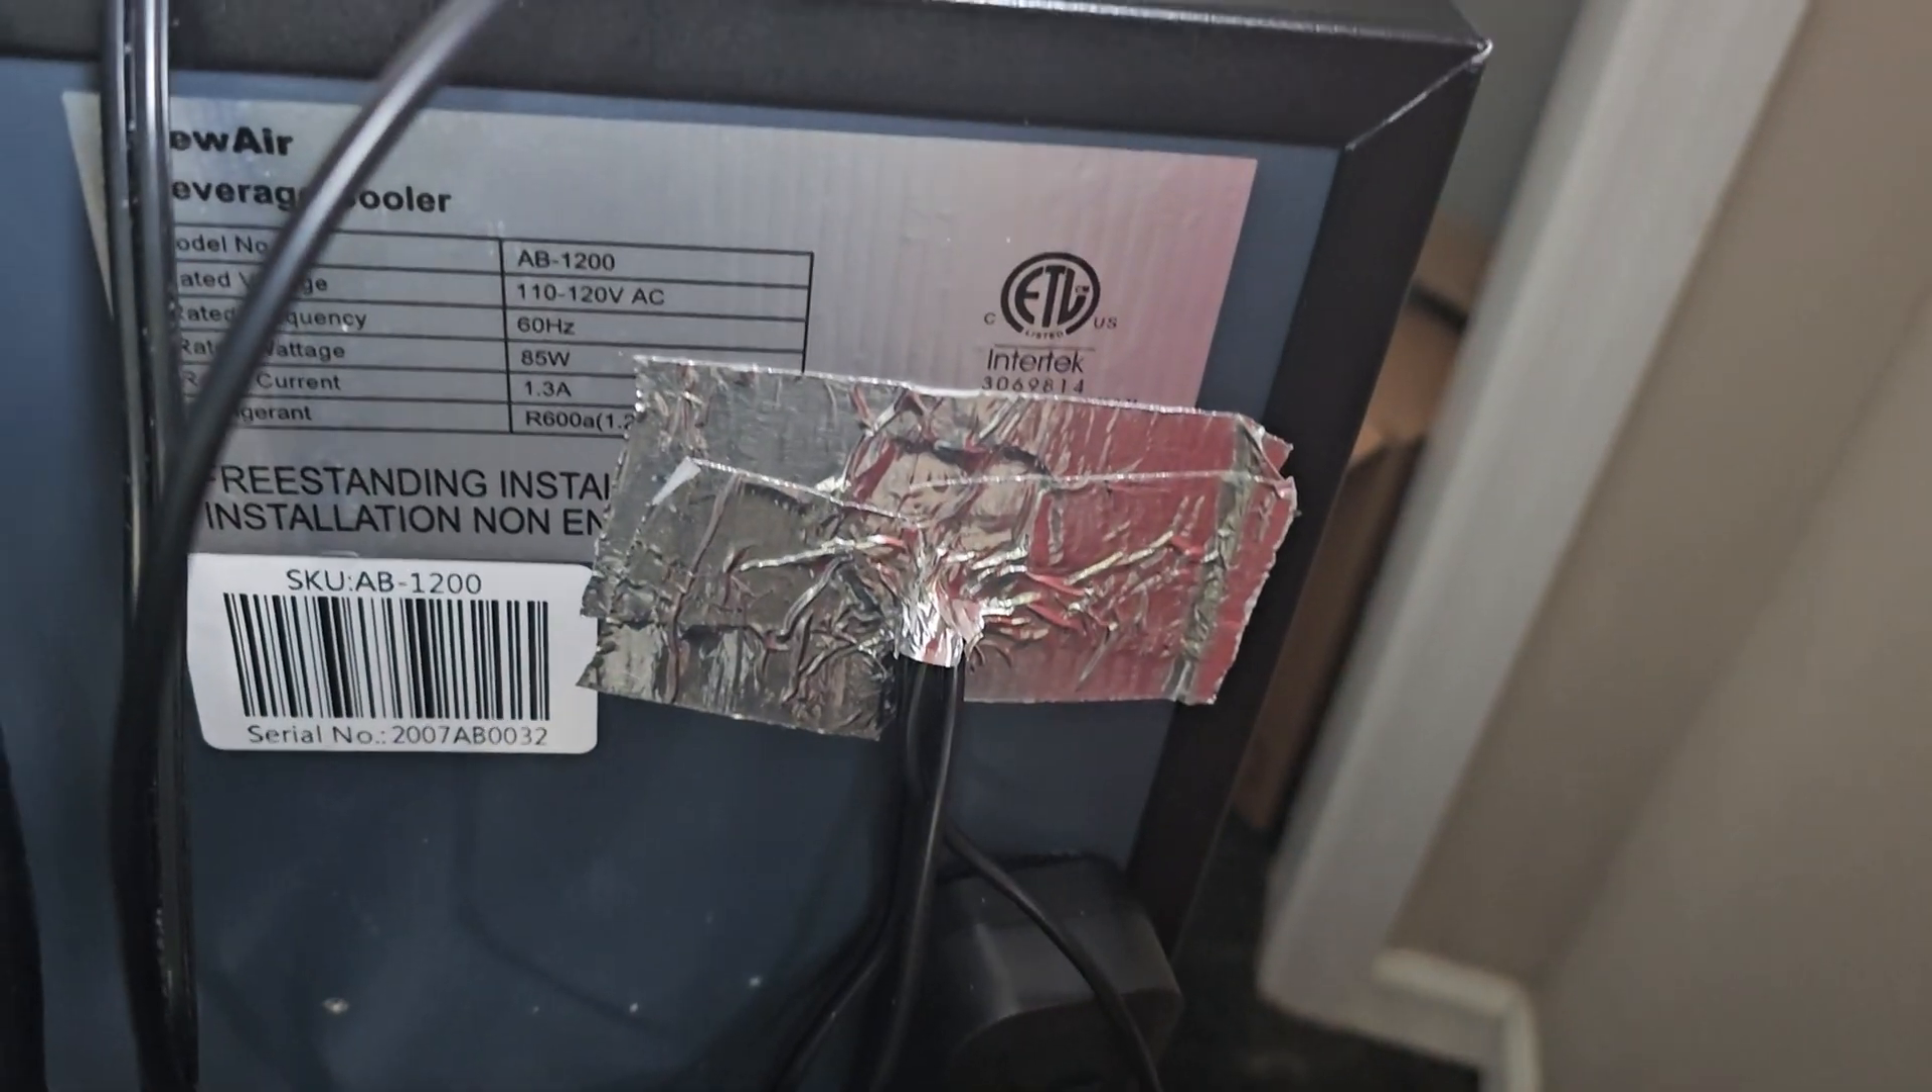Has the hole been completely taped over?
Yes.